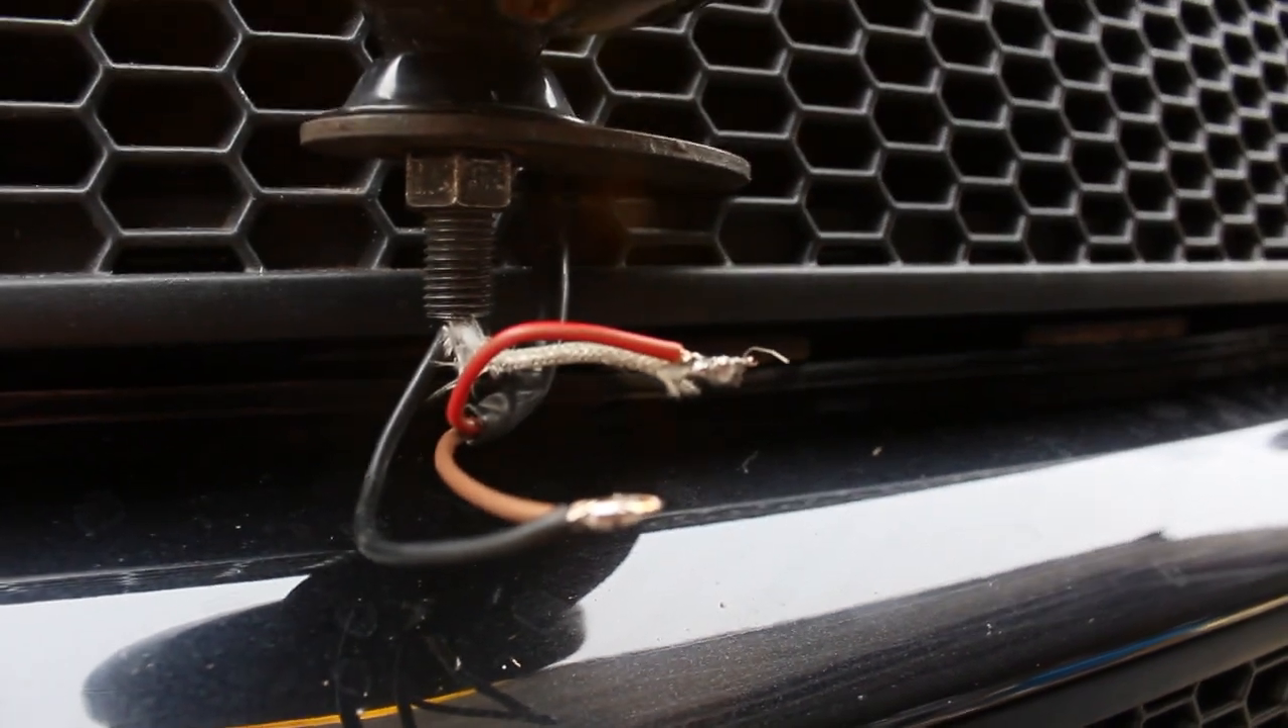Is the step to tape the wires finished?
No.